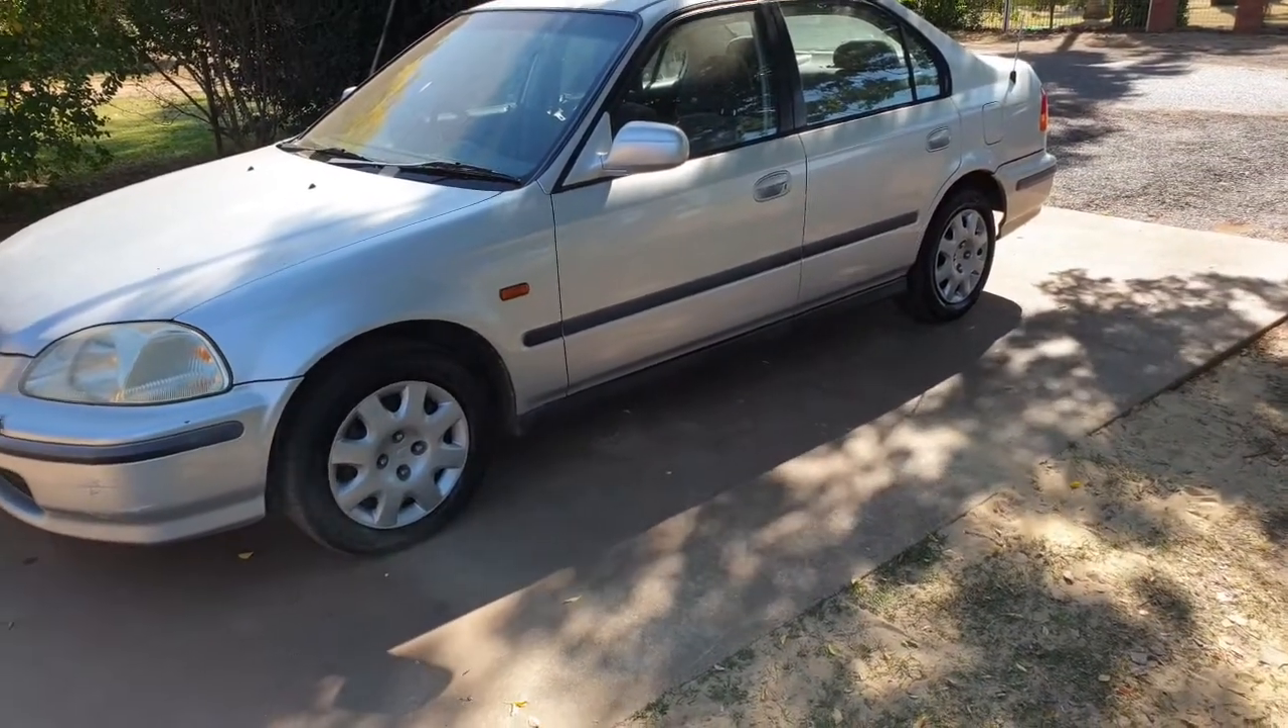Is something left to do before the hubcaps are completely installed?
No.